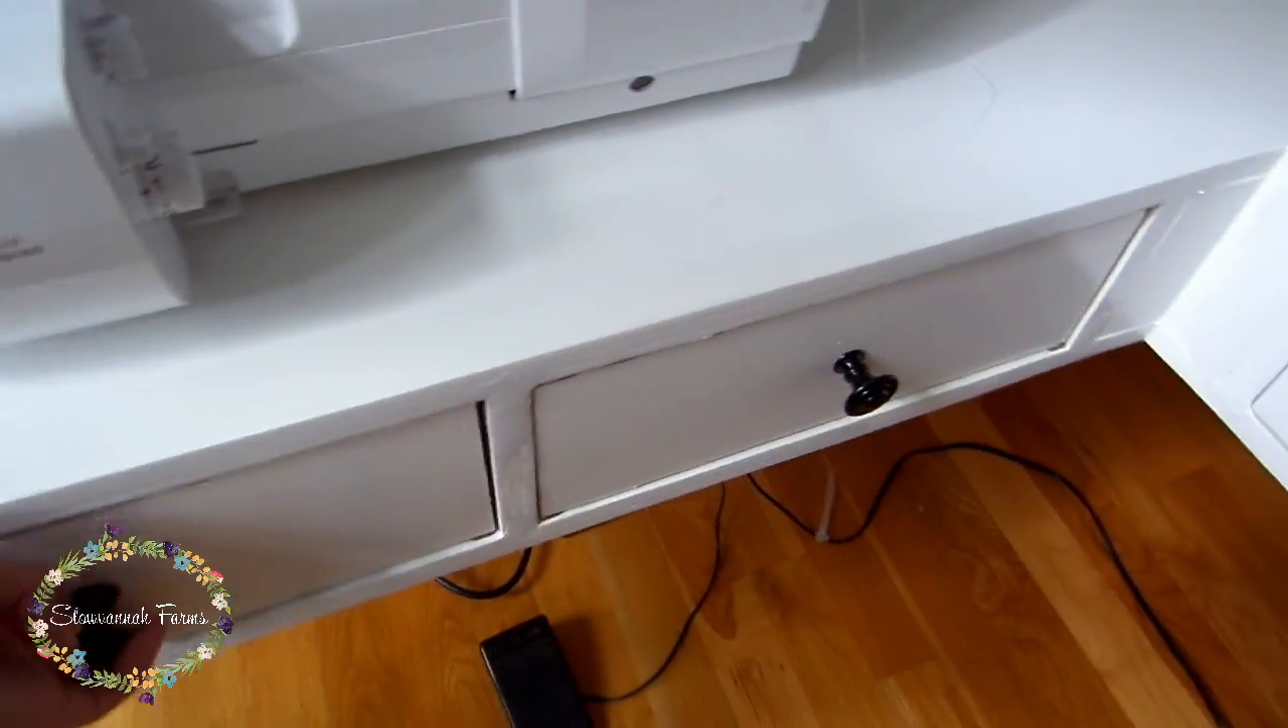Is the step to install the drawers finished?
Yes.